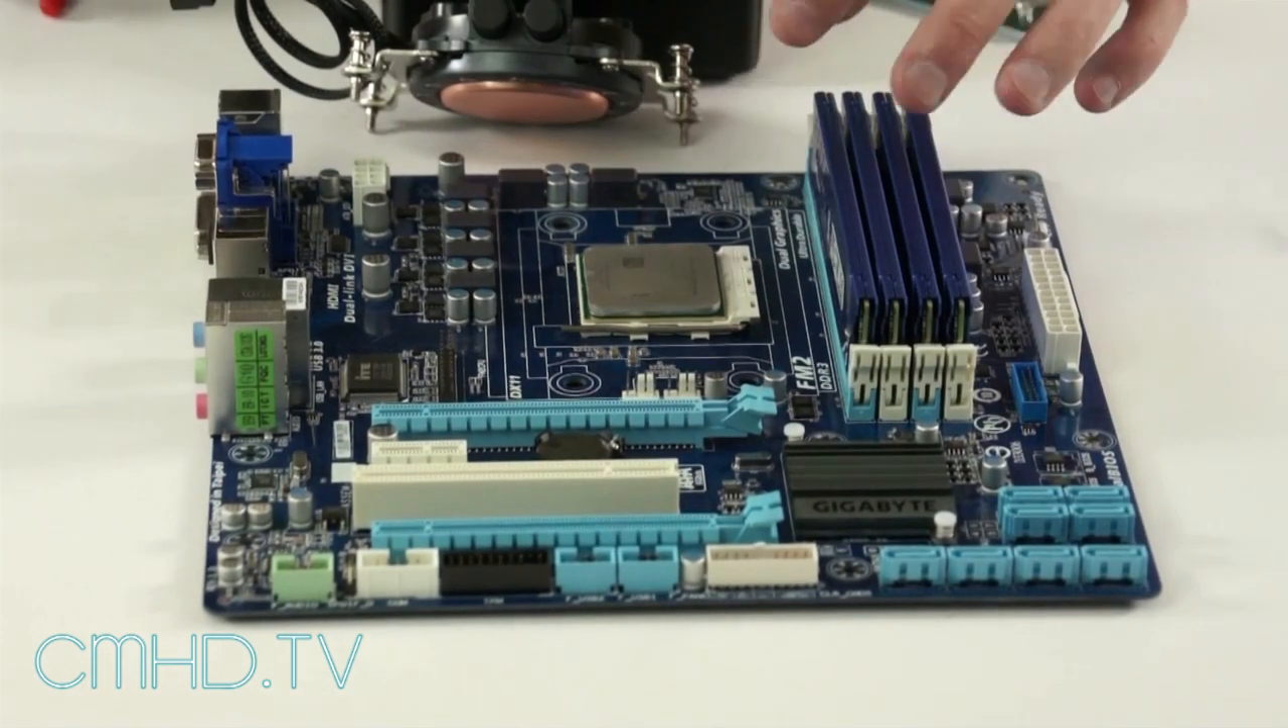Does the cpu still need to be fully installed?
No.